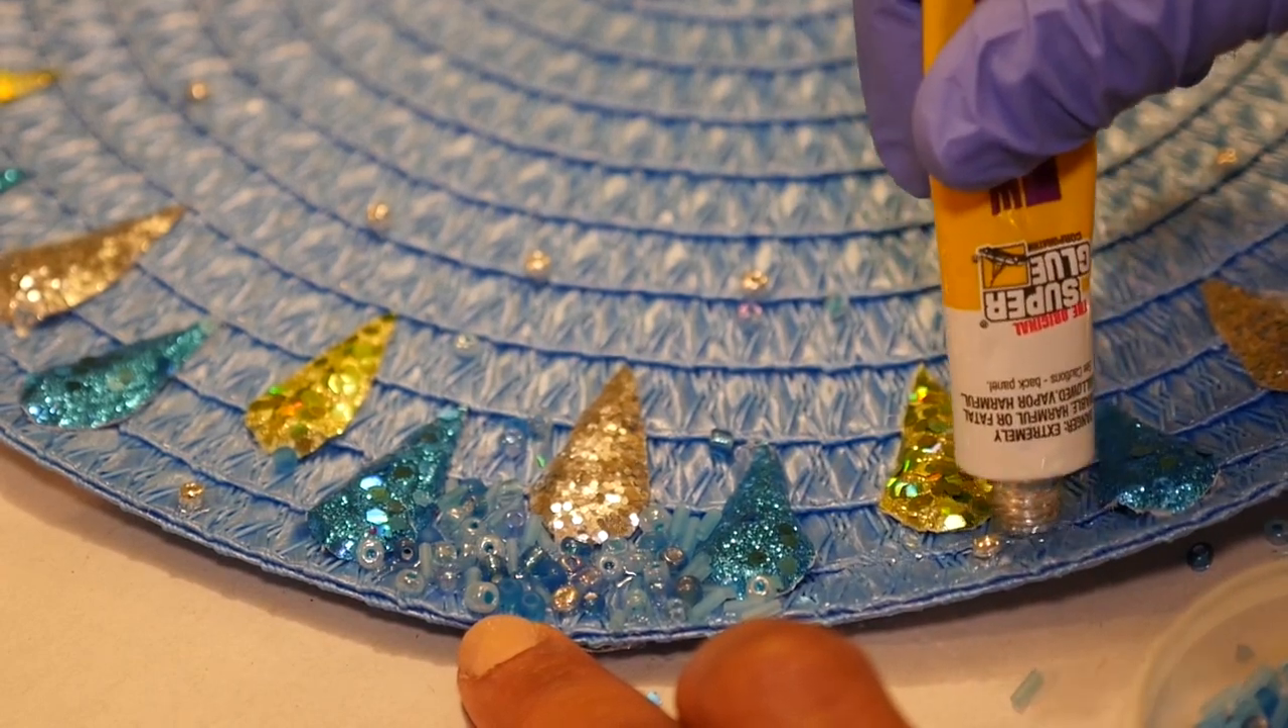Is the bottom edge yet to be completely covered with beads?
Yes.